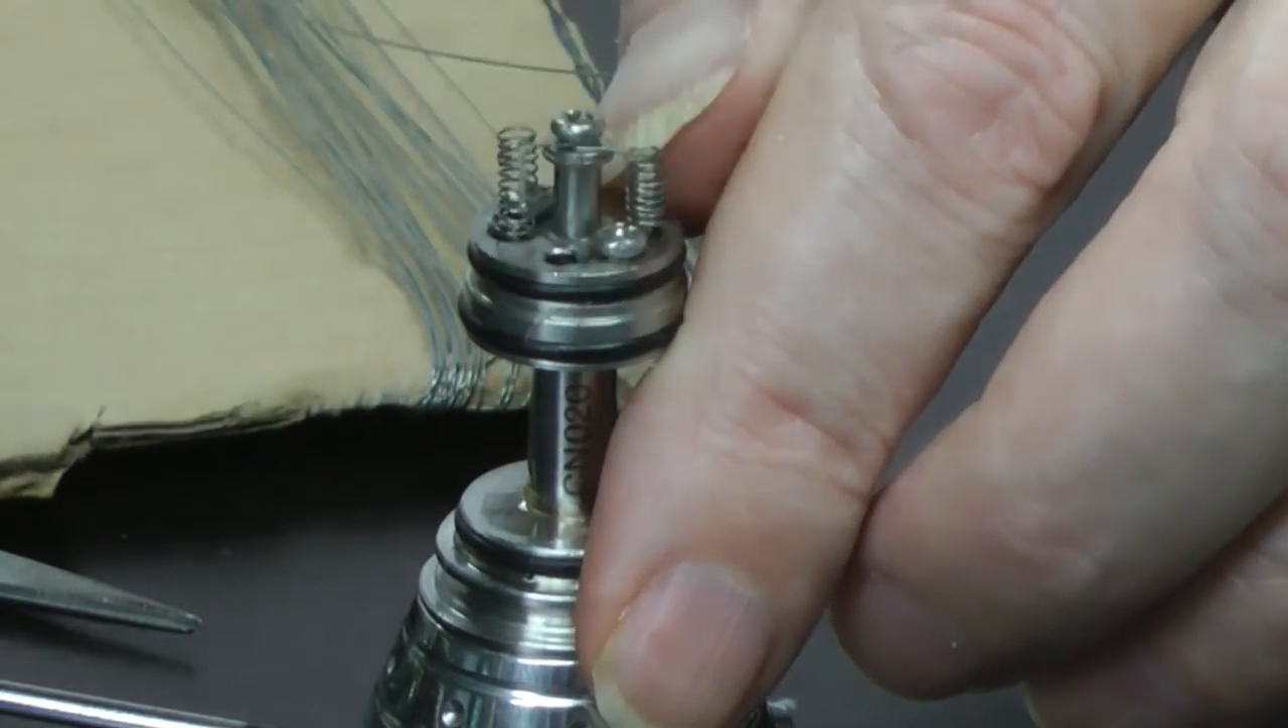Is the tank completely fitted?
No.